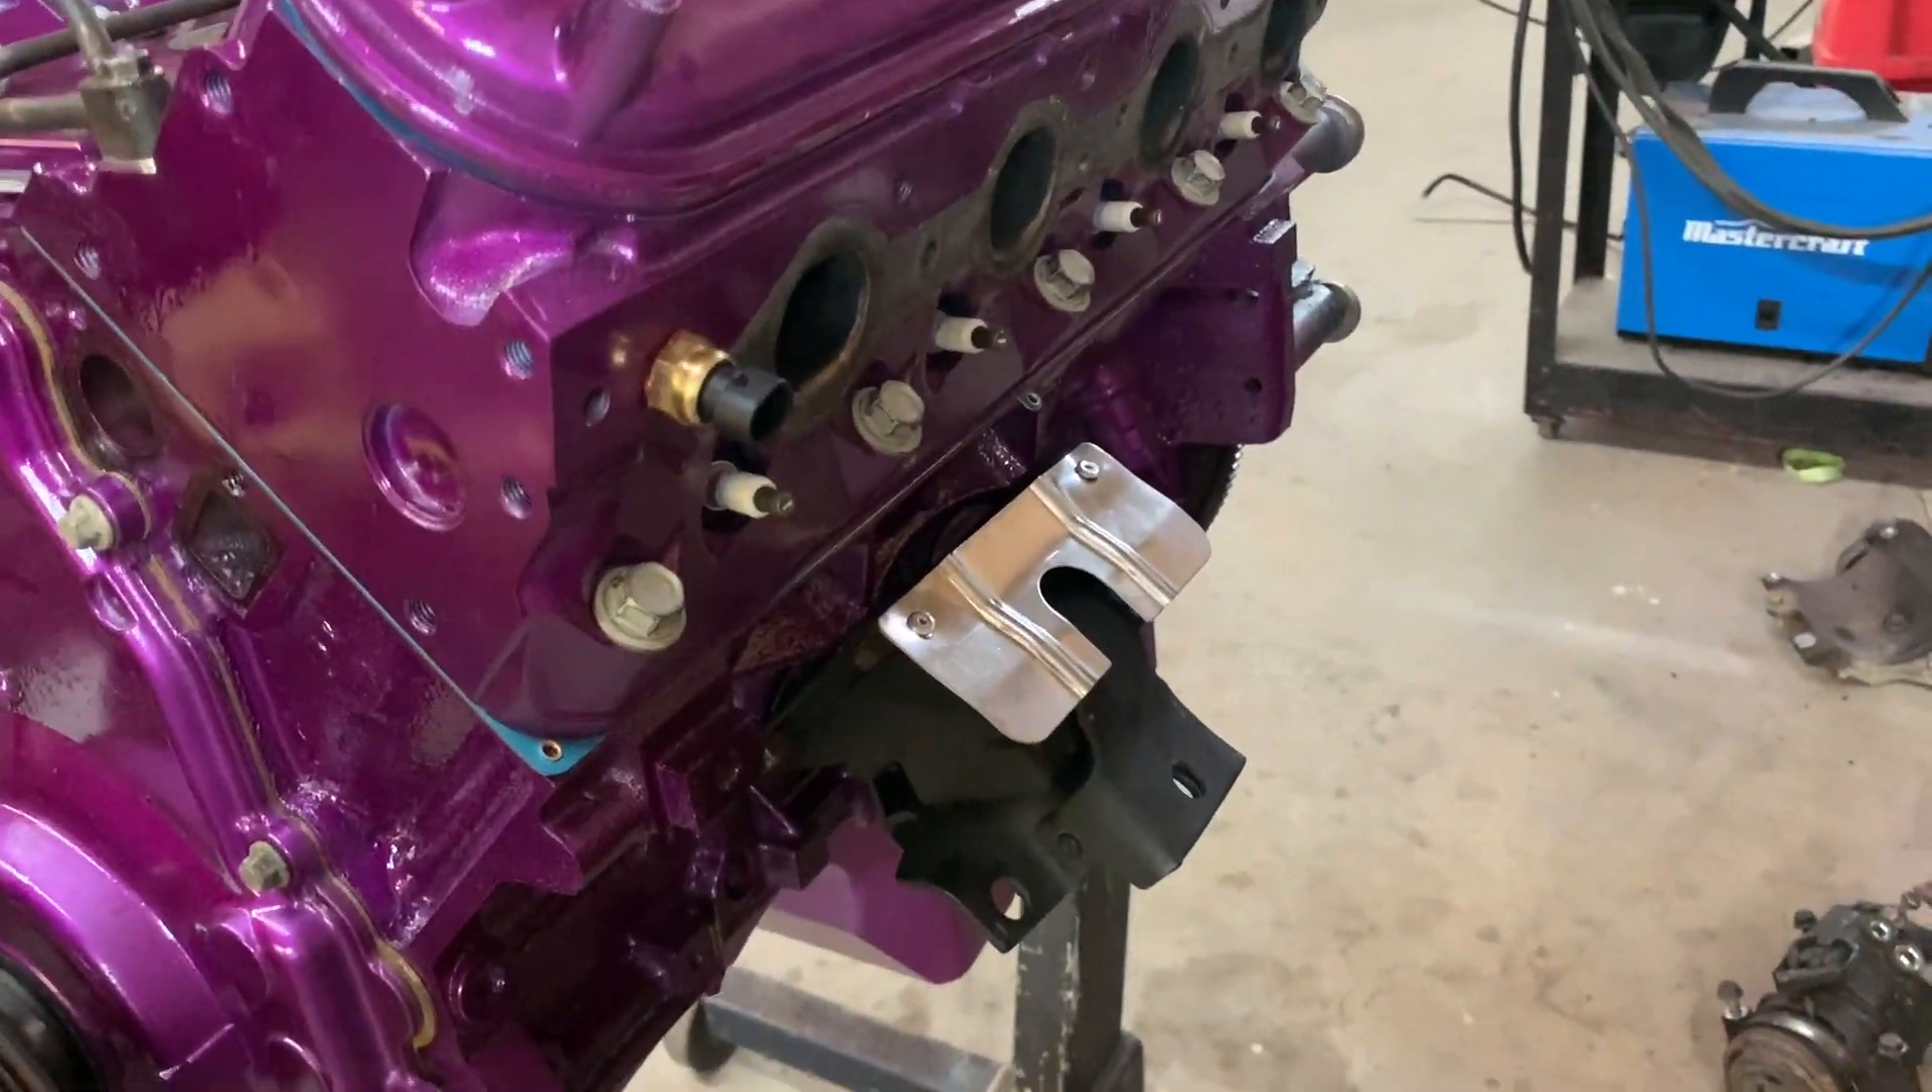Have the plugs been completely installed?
Yes.